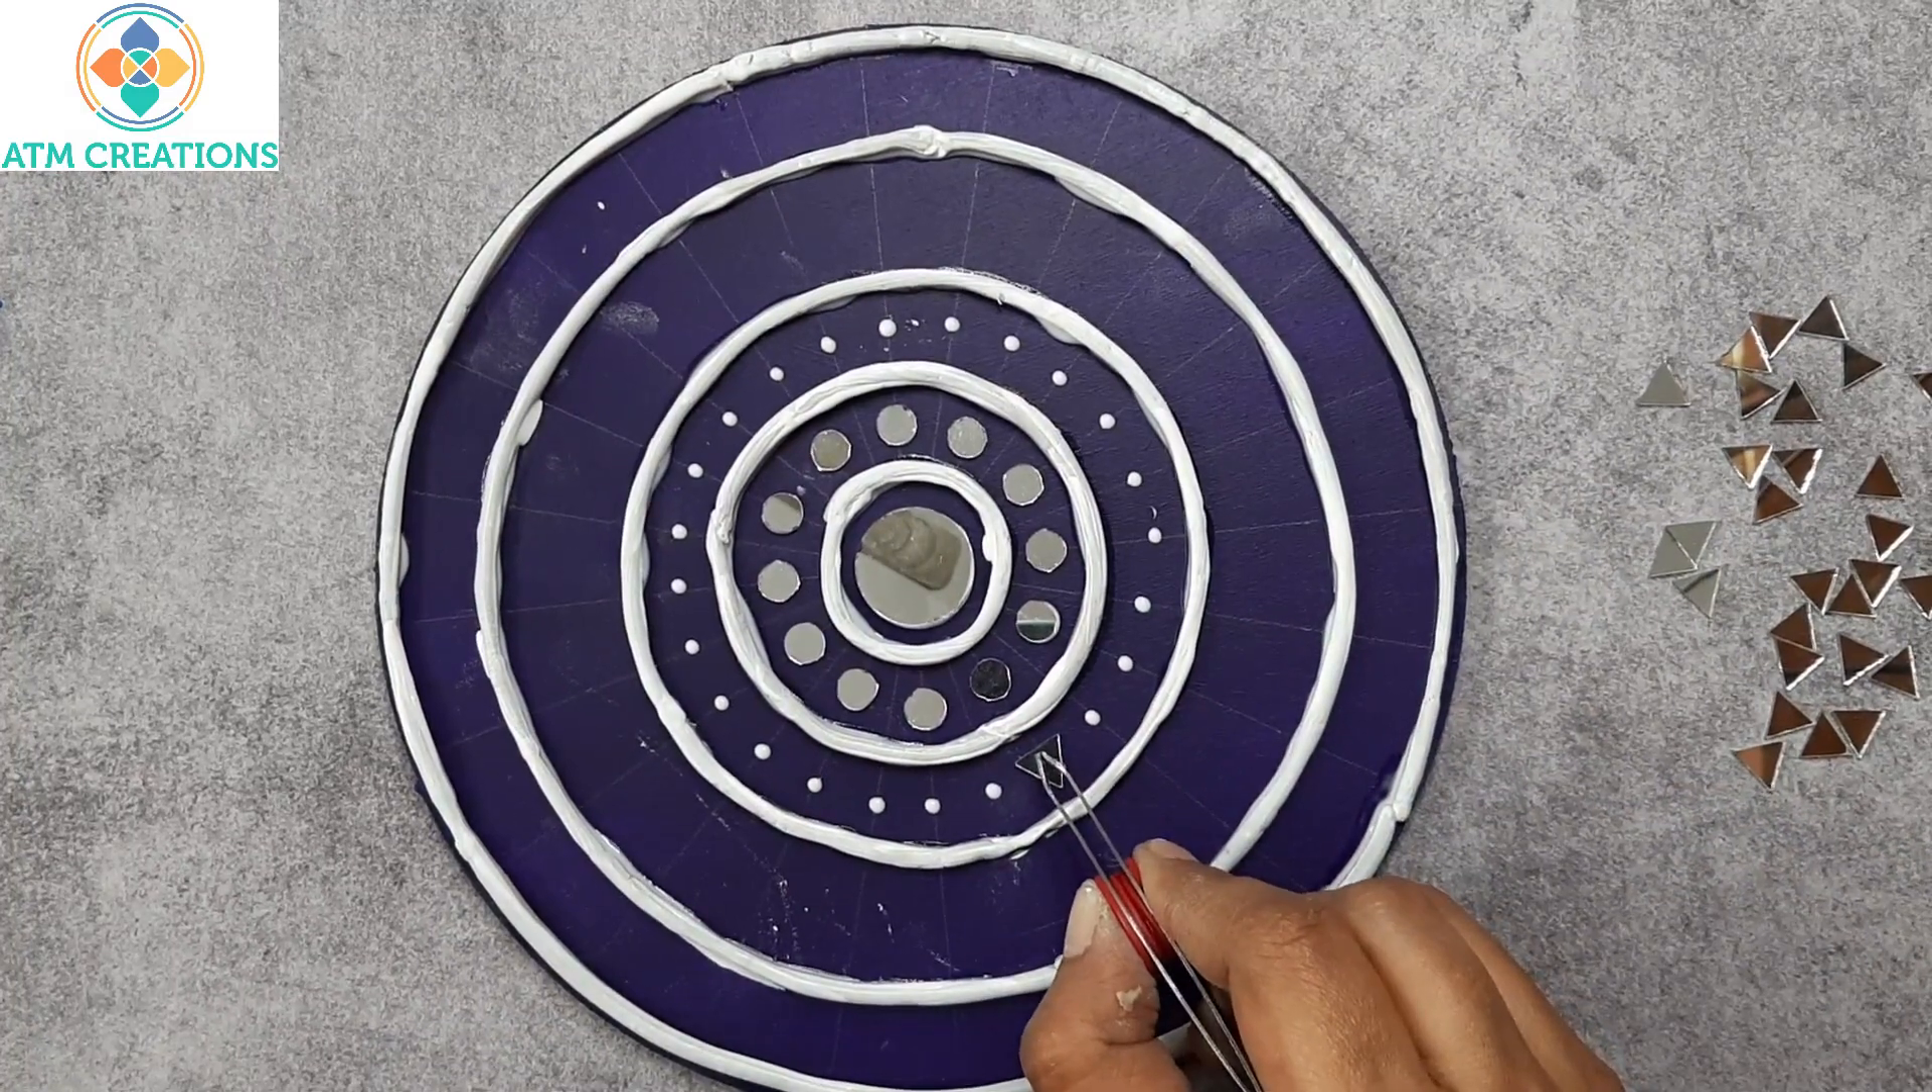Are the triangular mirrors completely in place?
No.